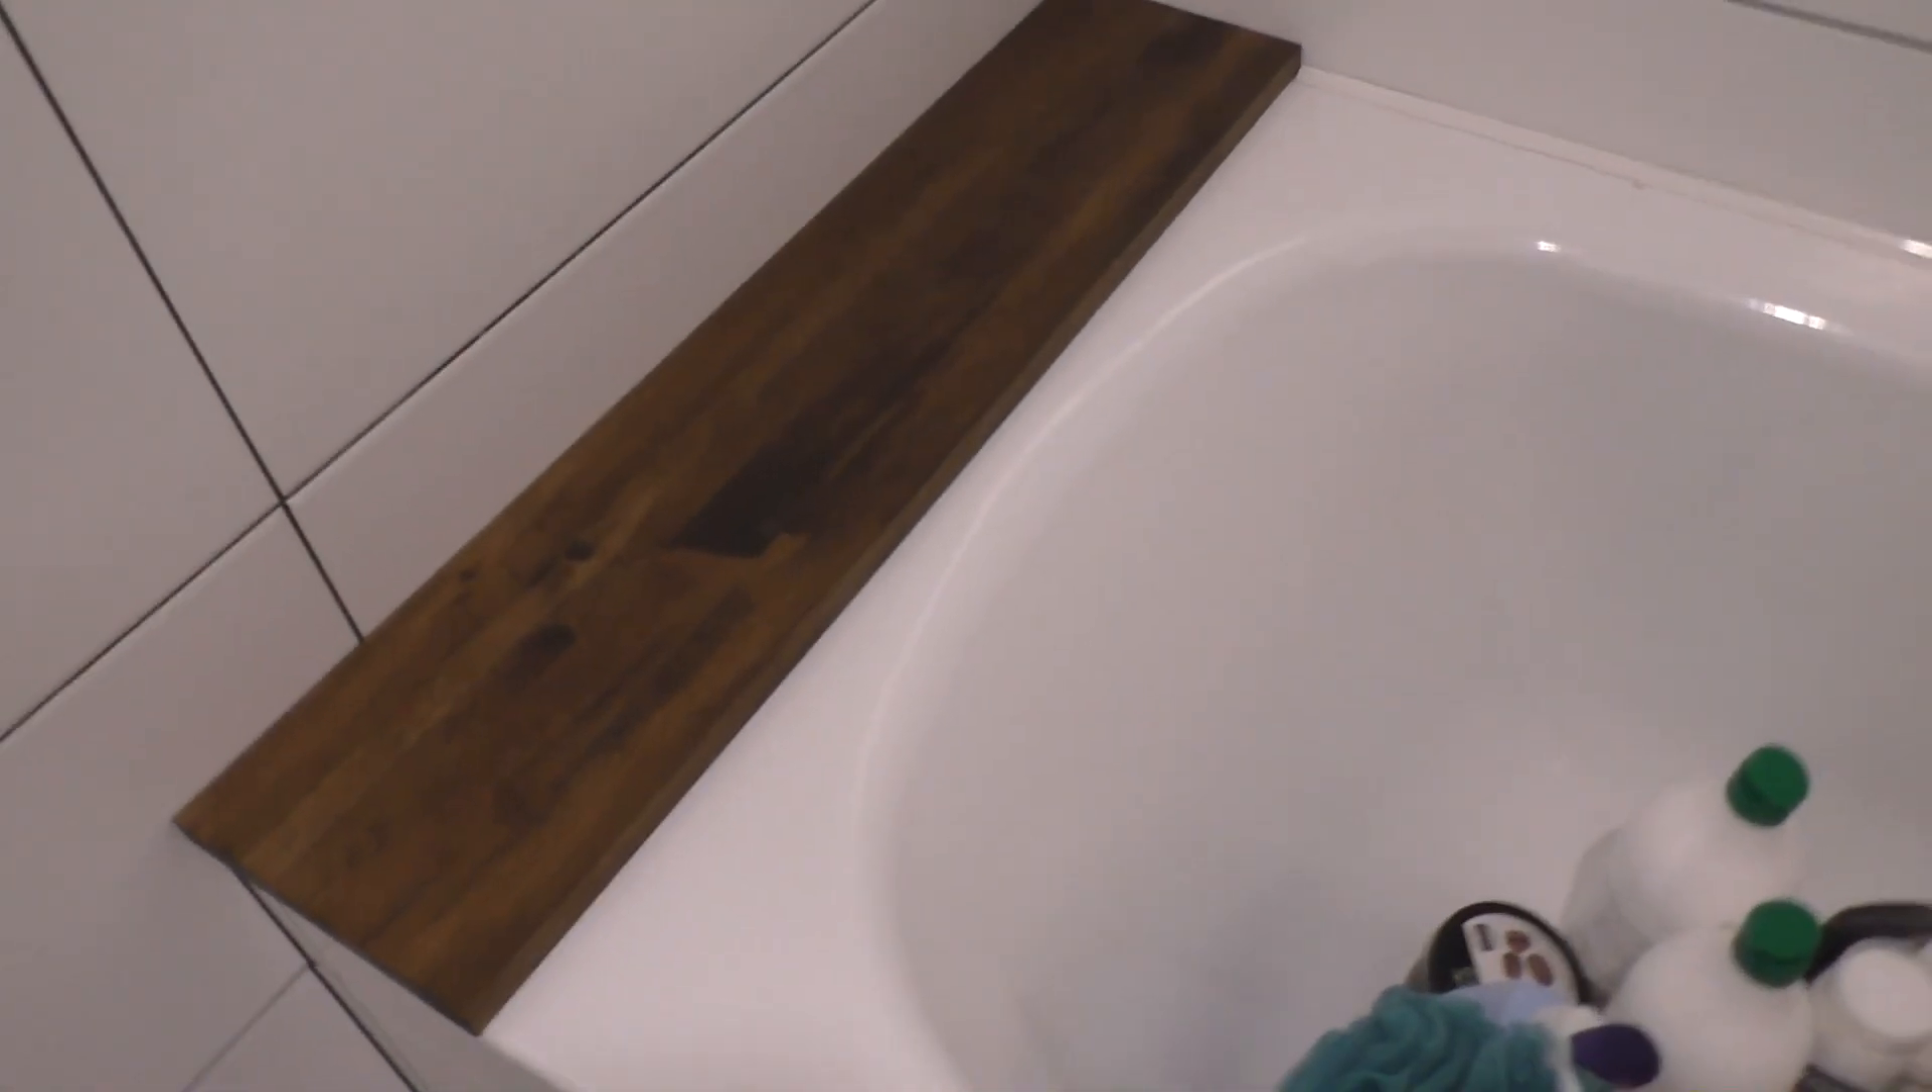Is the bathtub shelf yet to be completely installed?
No.